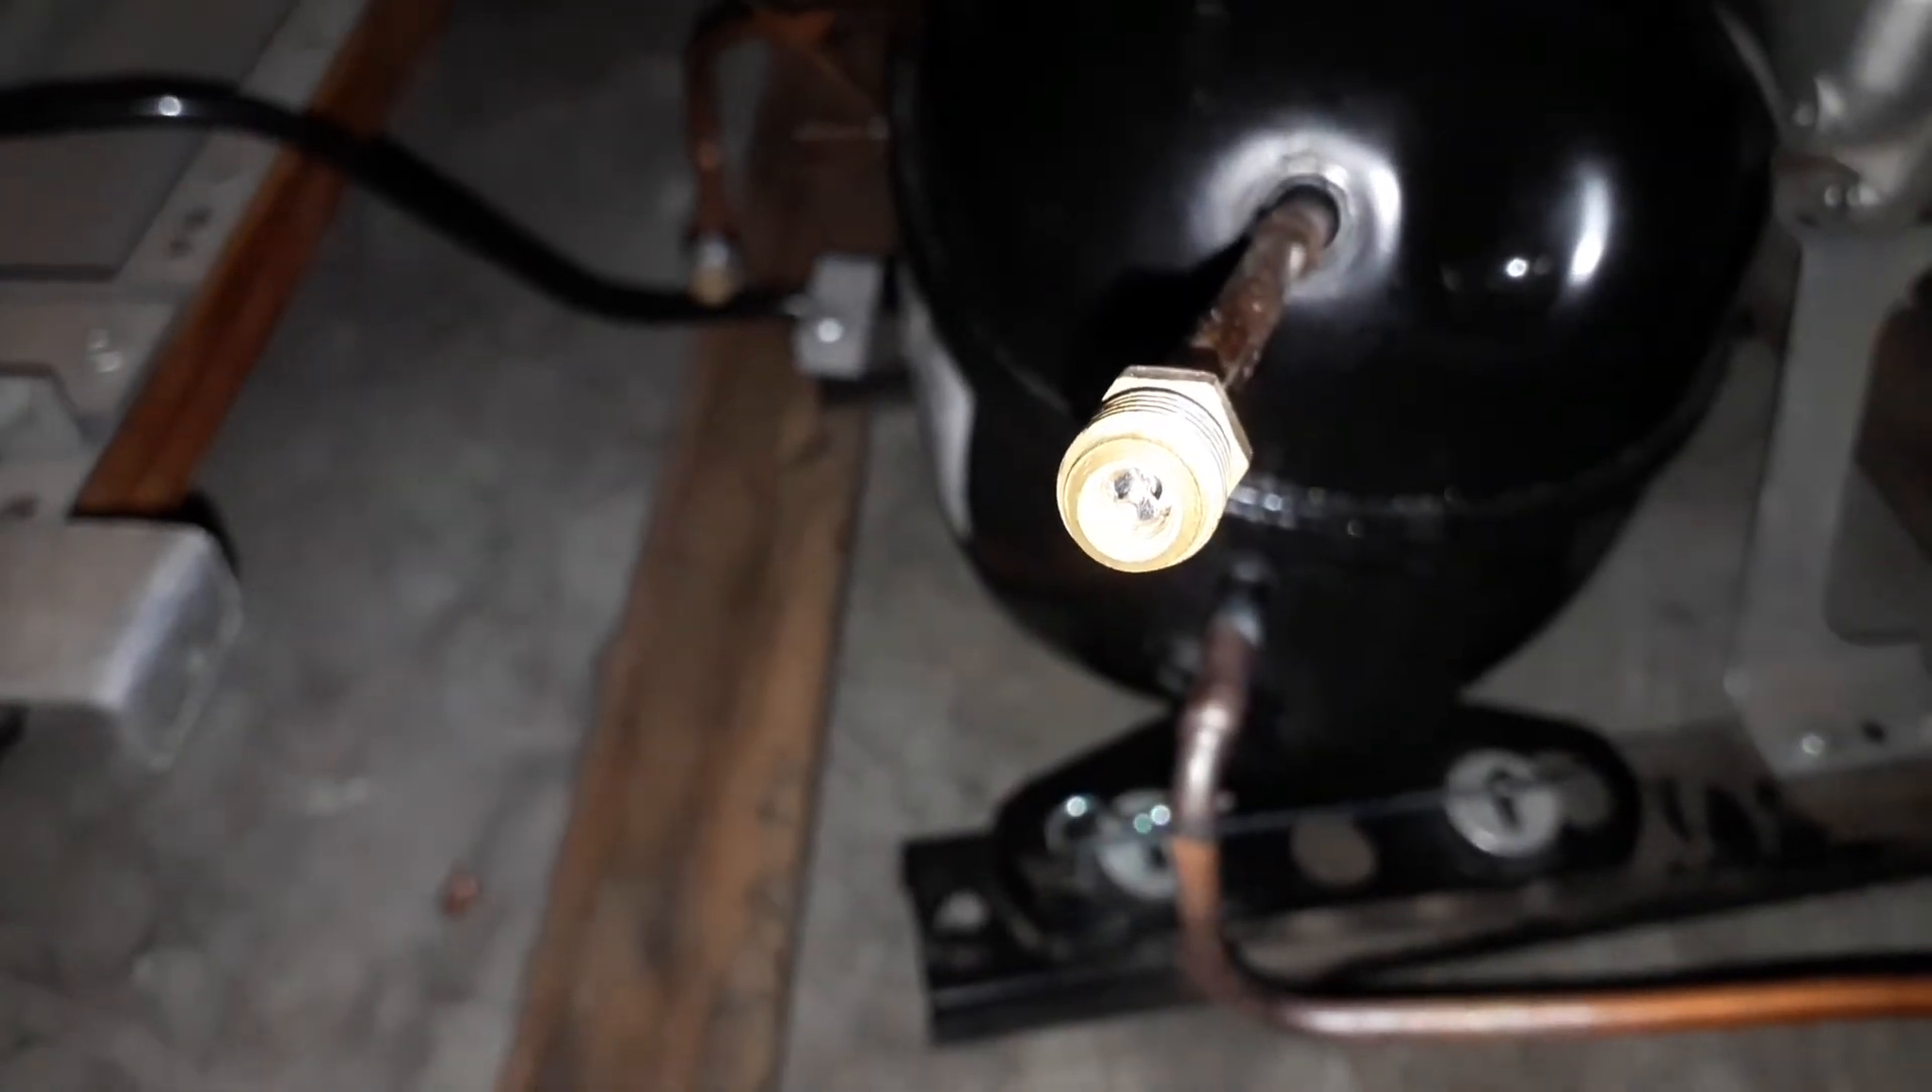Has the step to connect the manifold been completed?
No.